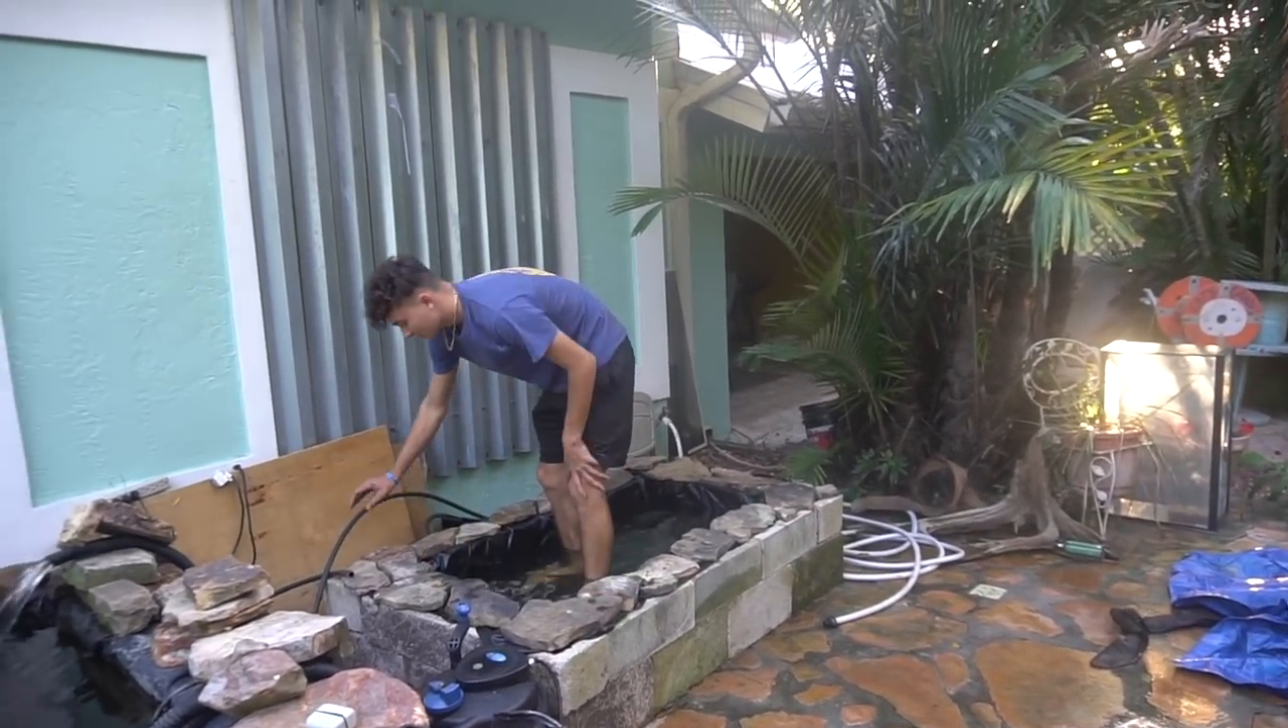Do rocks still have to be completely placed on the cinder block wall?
No.